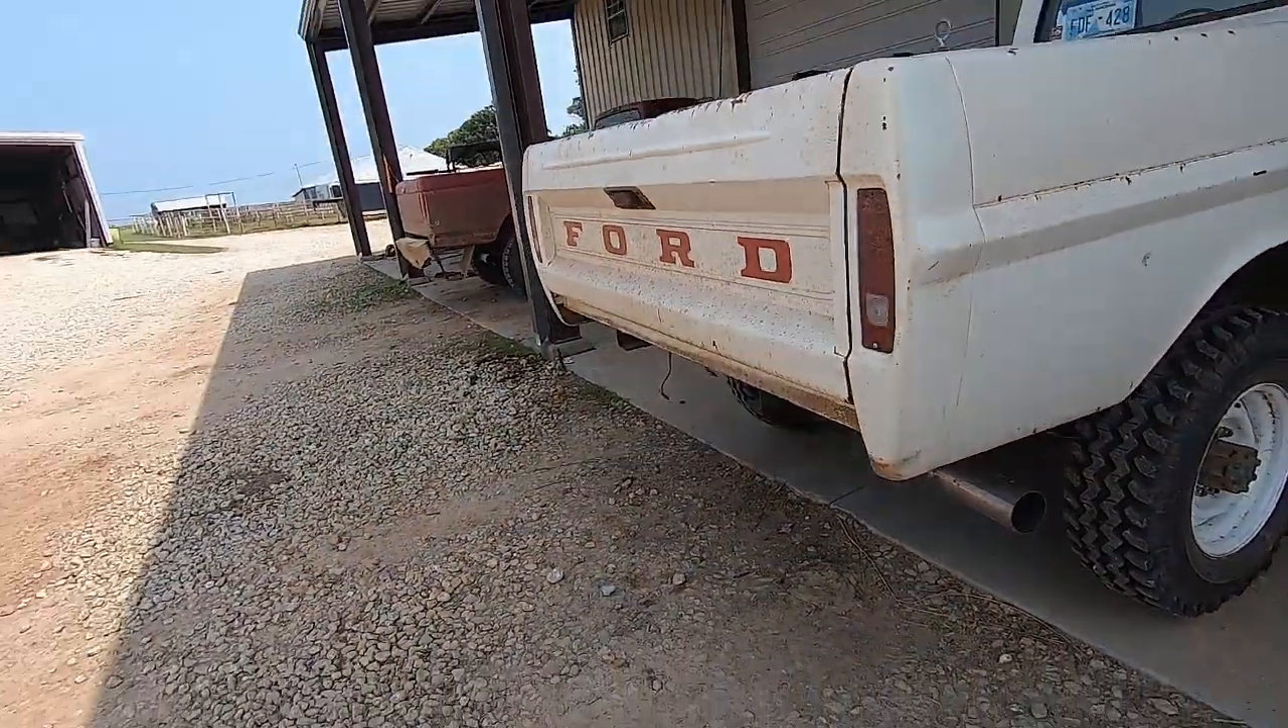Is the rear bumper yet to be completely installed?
Yes.